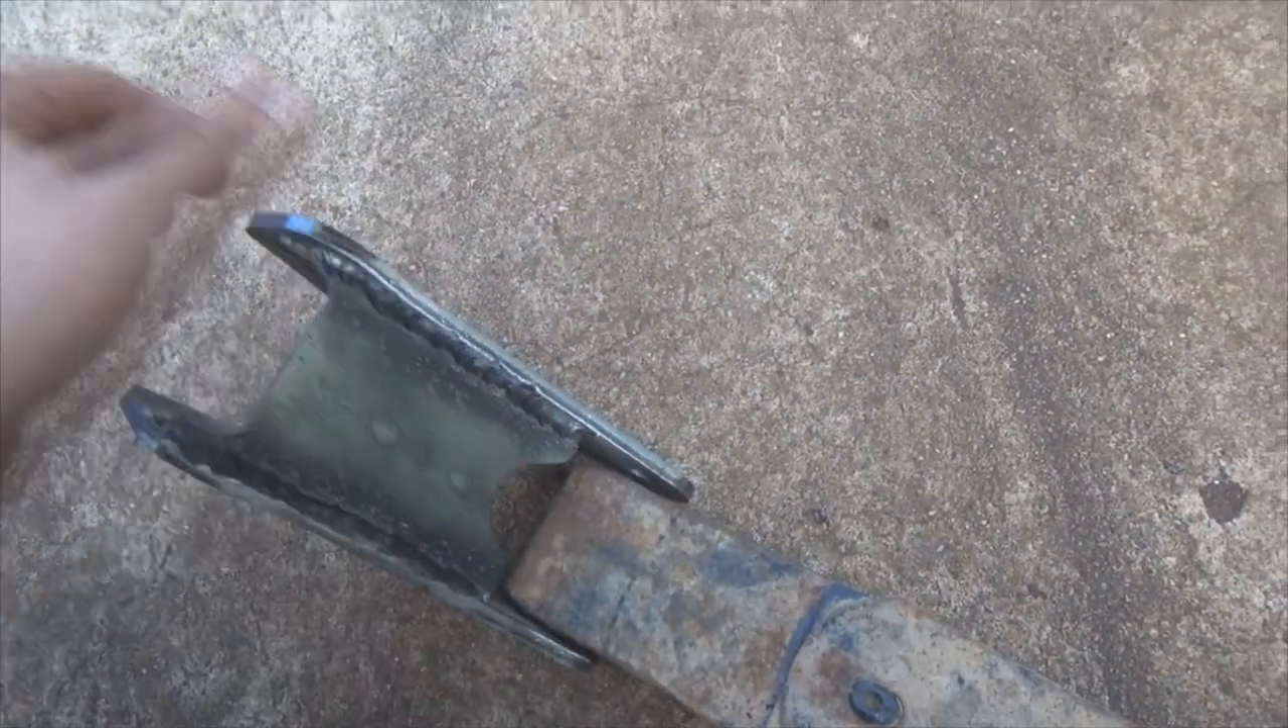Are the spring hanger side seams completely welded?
Yes.